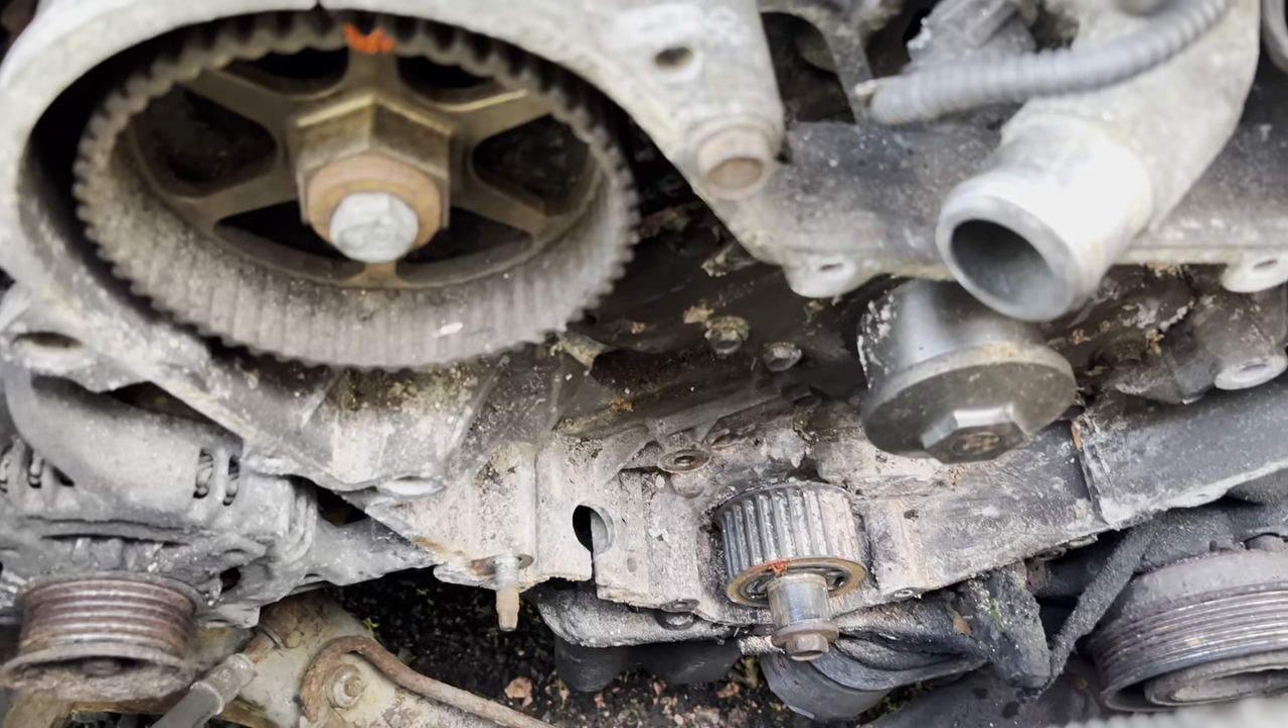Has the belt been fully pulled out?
Yes.